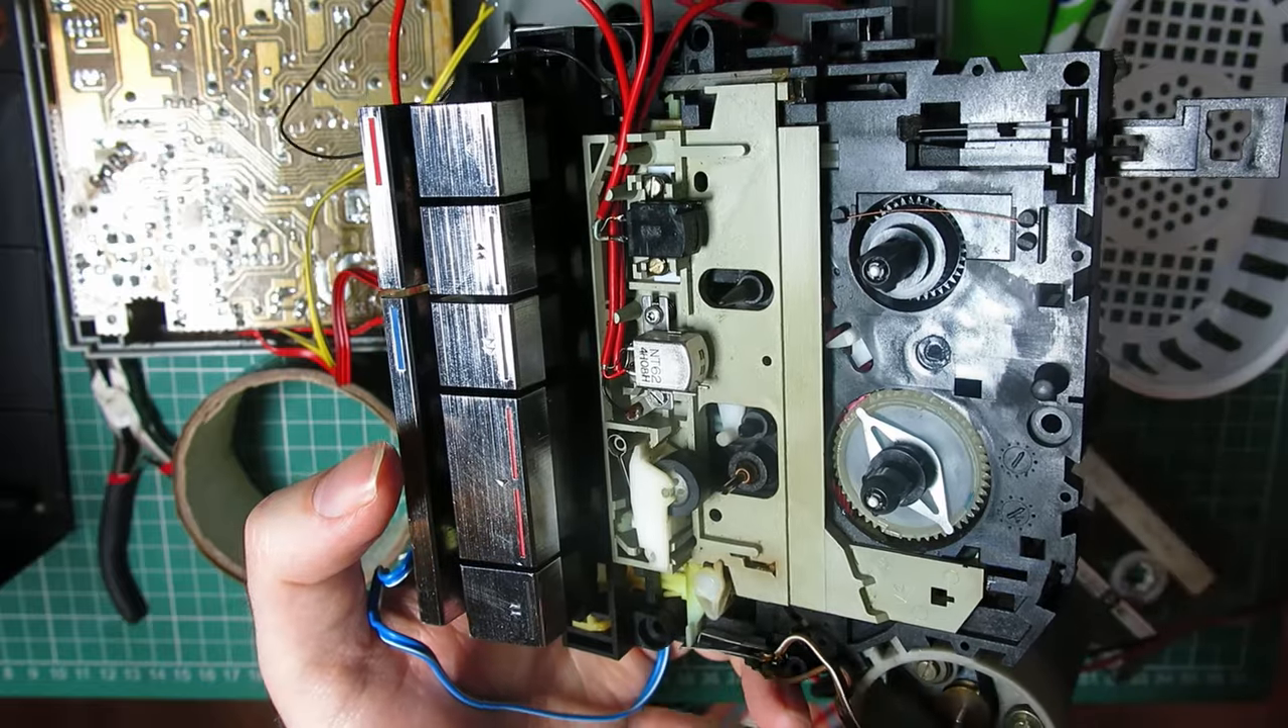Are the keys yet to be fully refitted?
No.